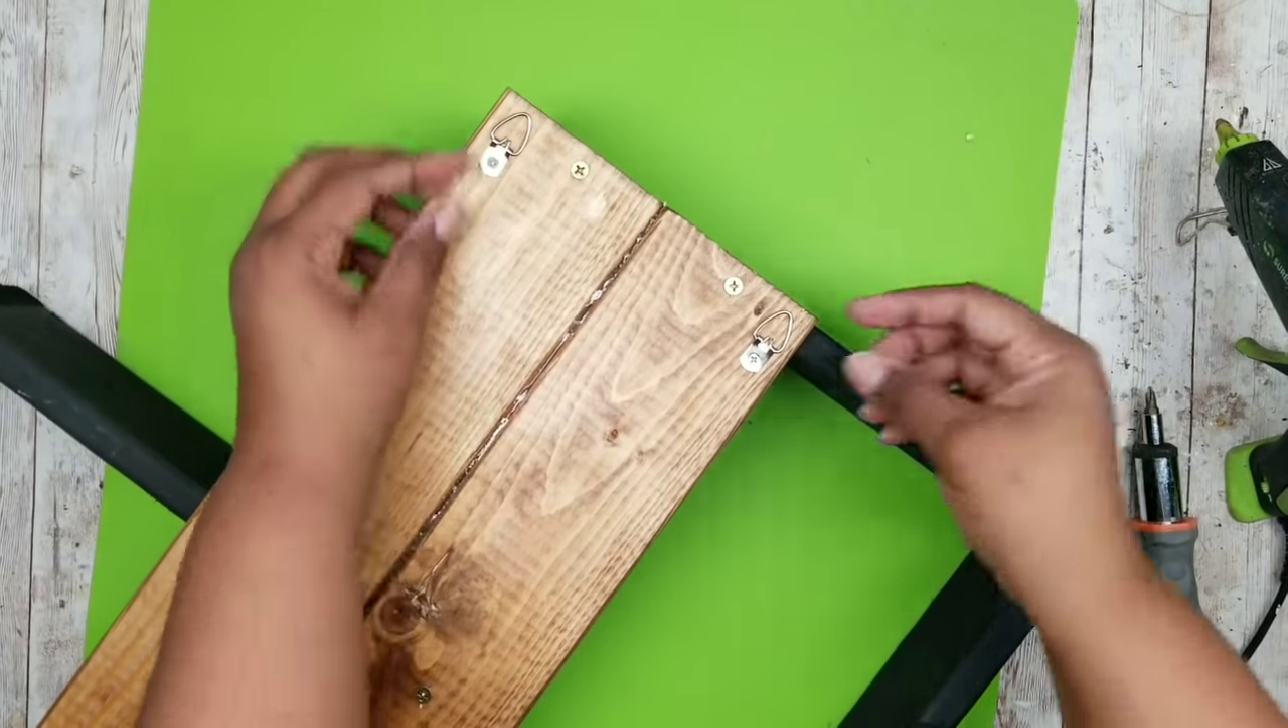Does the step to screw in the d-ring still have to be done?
No.